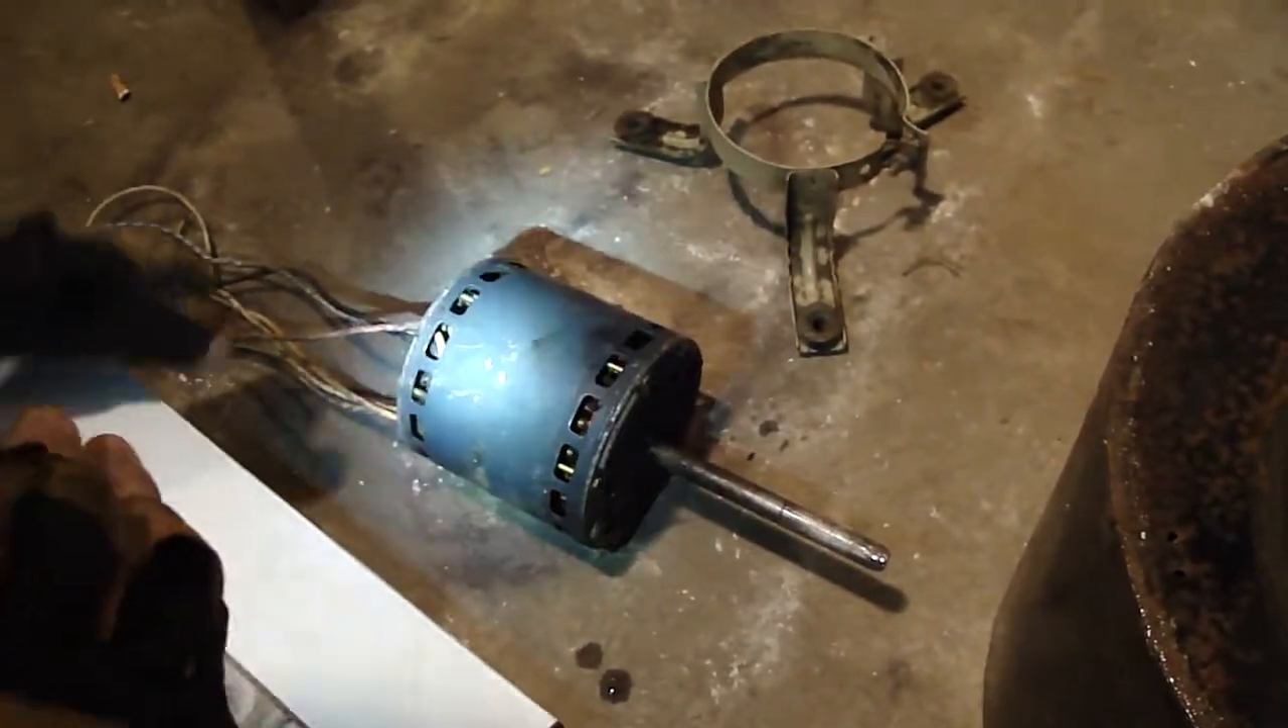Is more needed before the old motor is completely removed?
No.